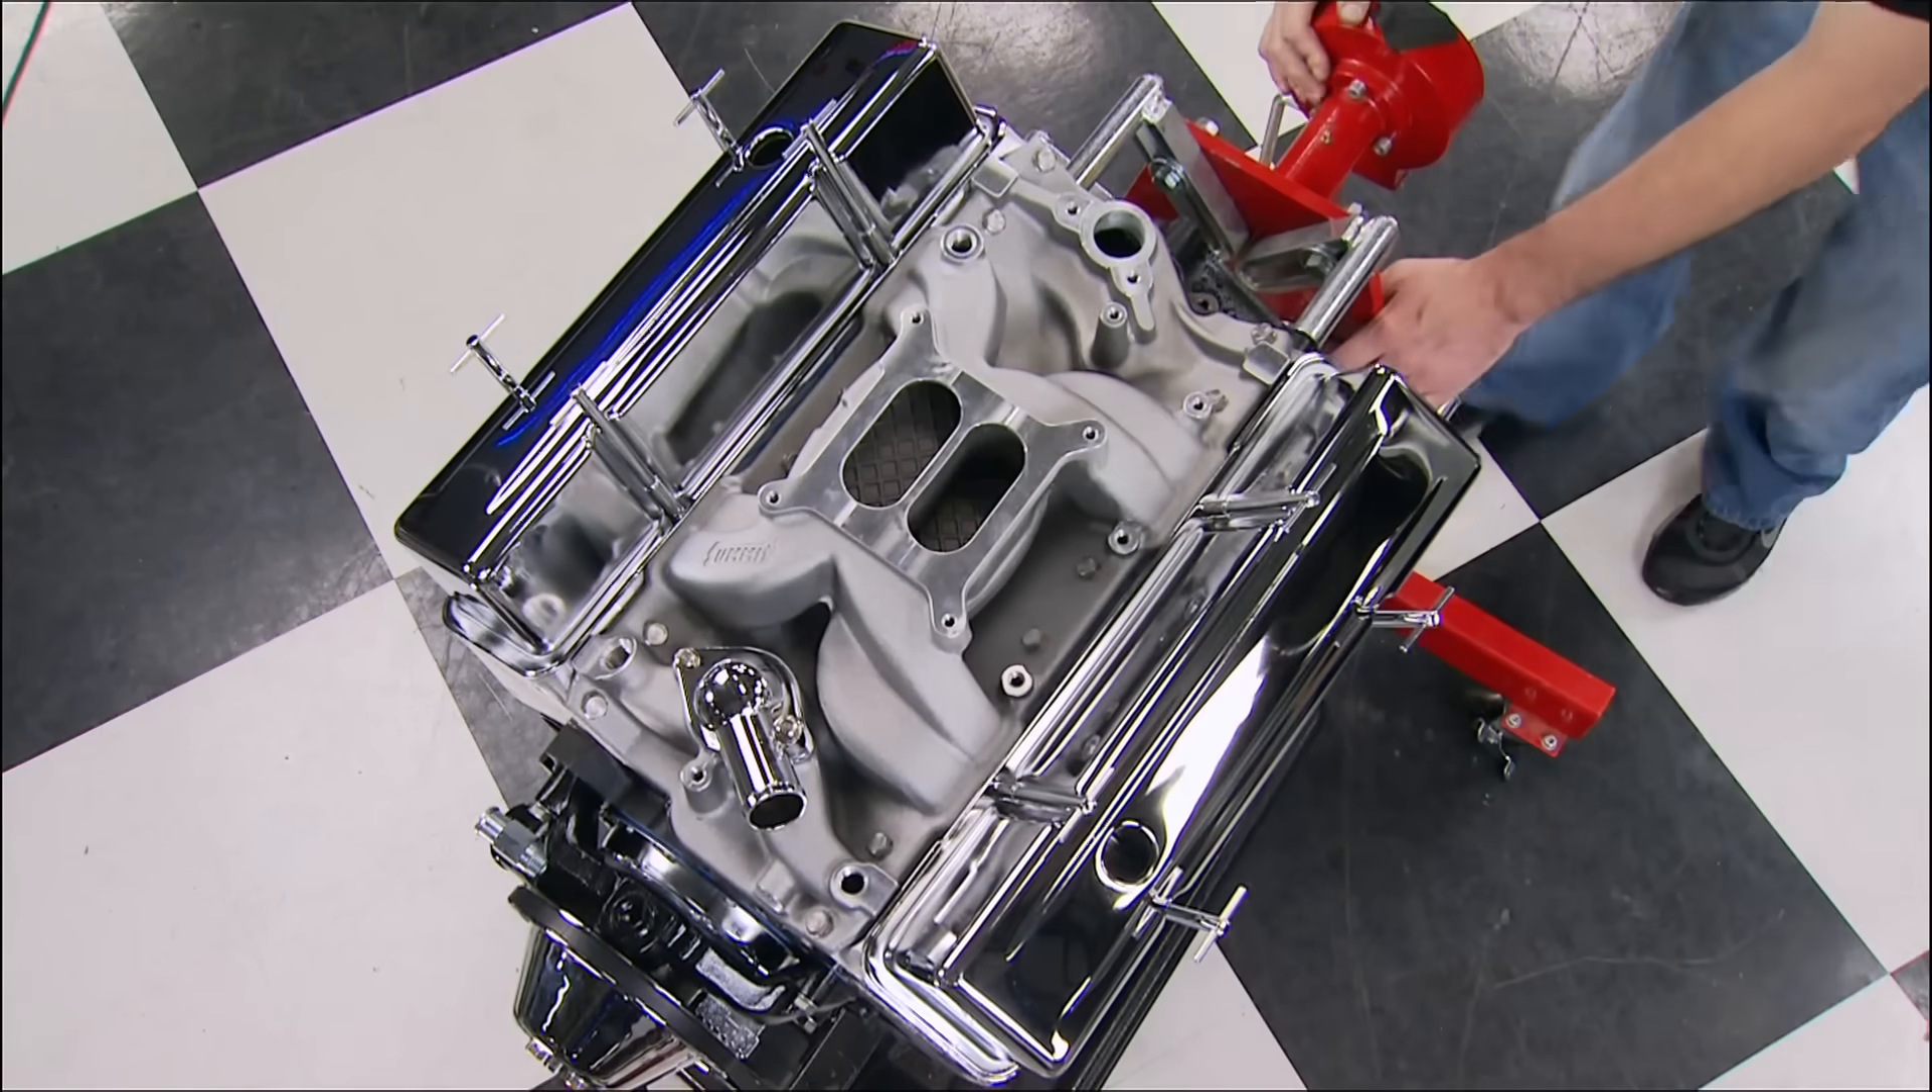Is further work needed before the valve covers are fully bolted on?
No.